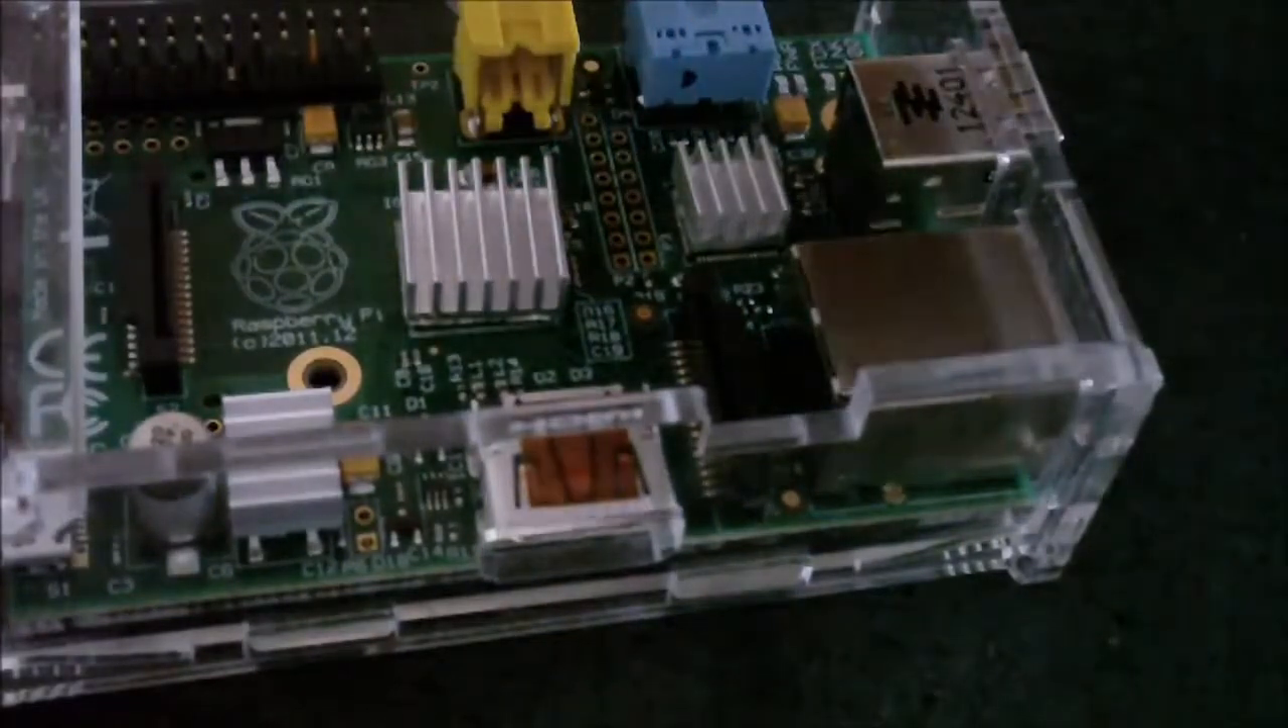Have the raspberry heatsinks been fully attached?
Yes.